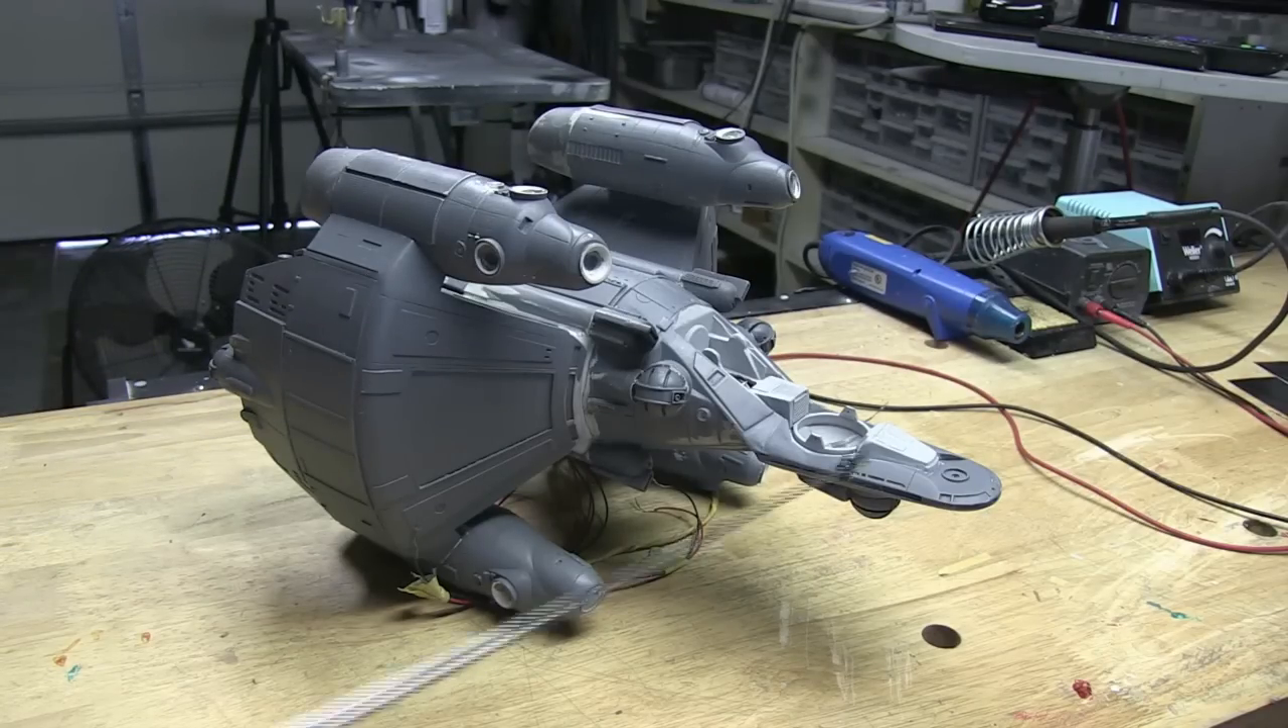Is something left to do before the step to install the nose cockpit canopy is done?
Yes.